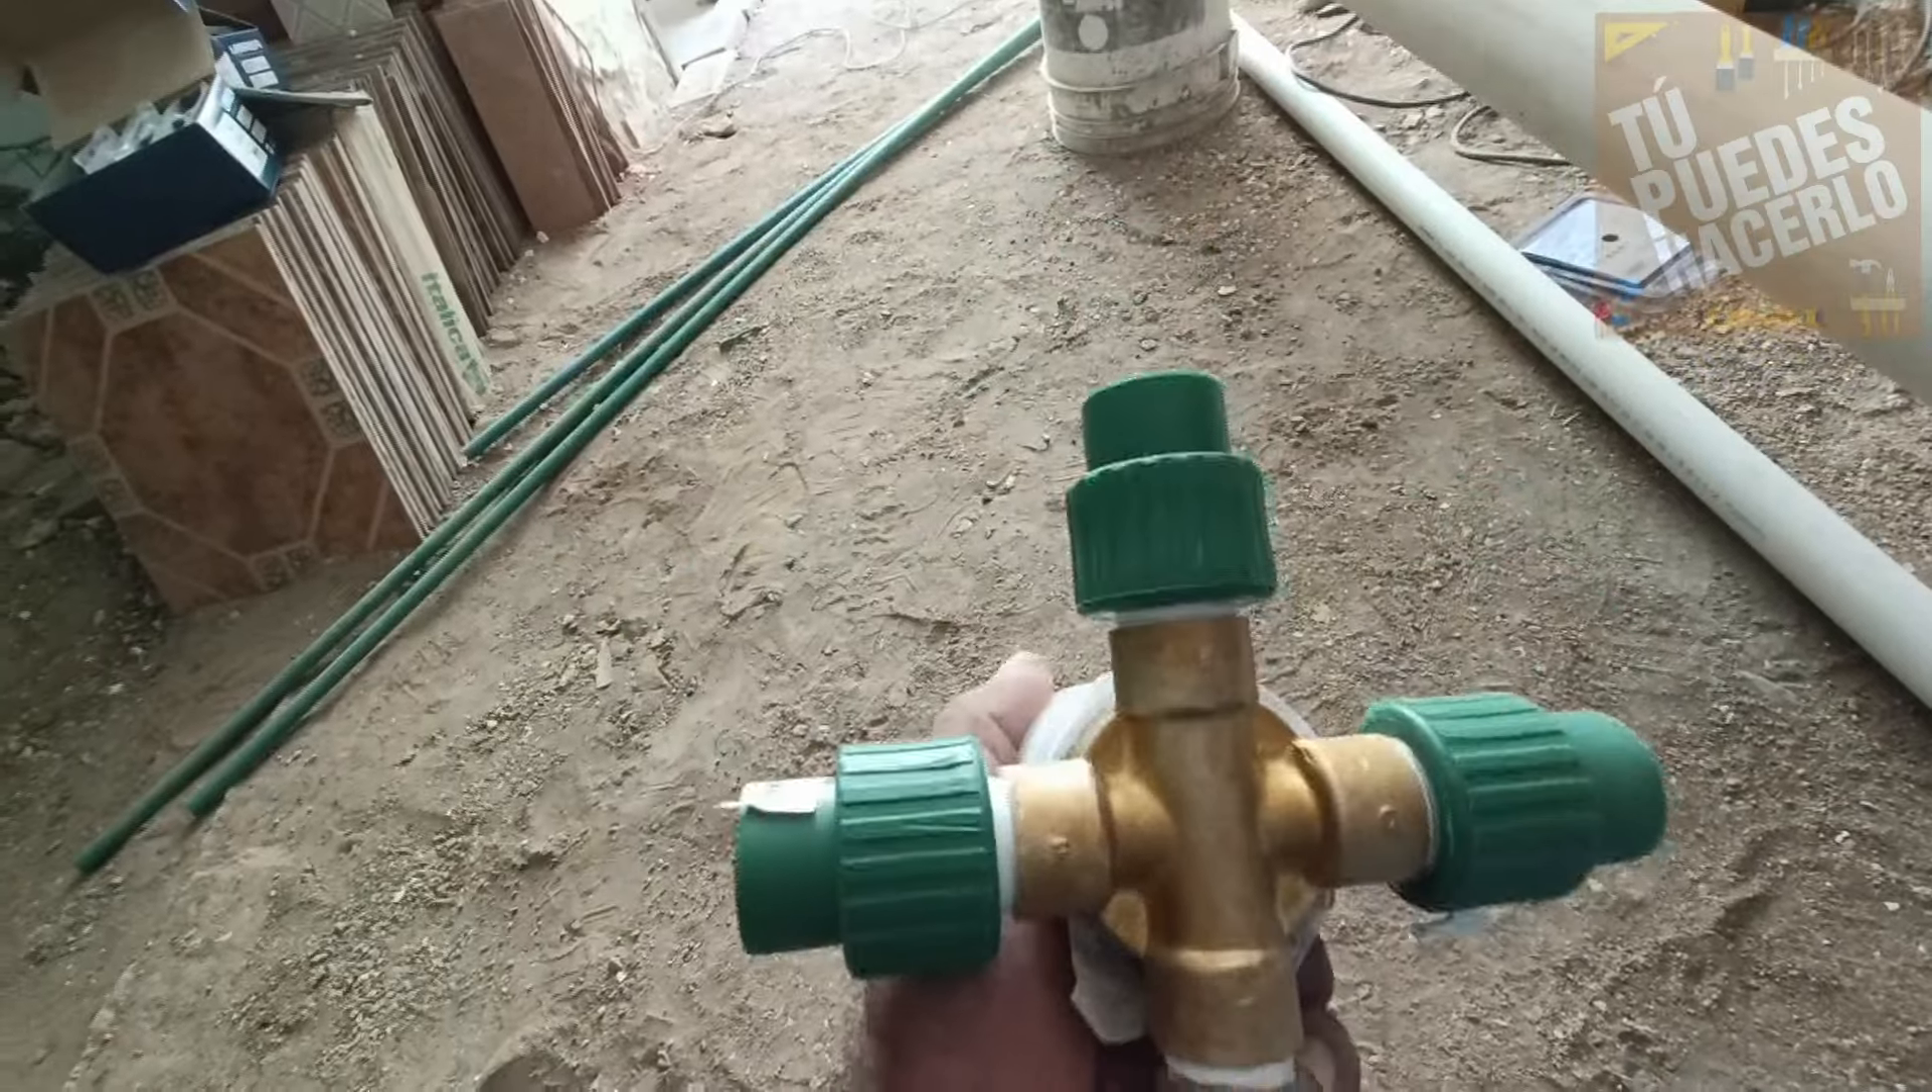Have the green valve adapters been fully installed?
Yes.